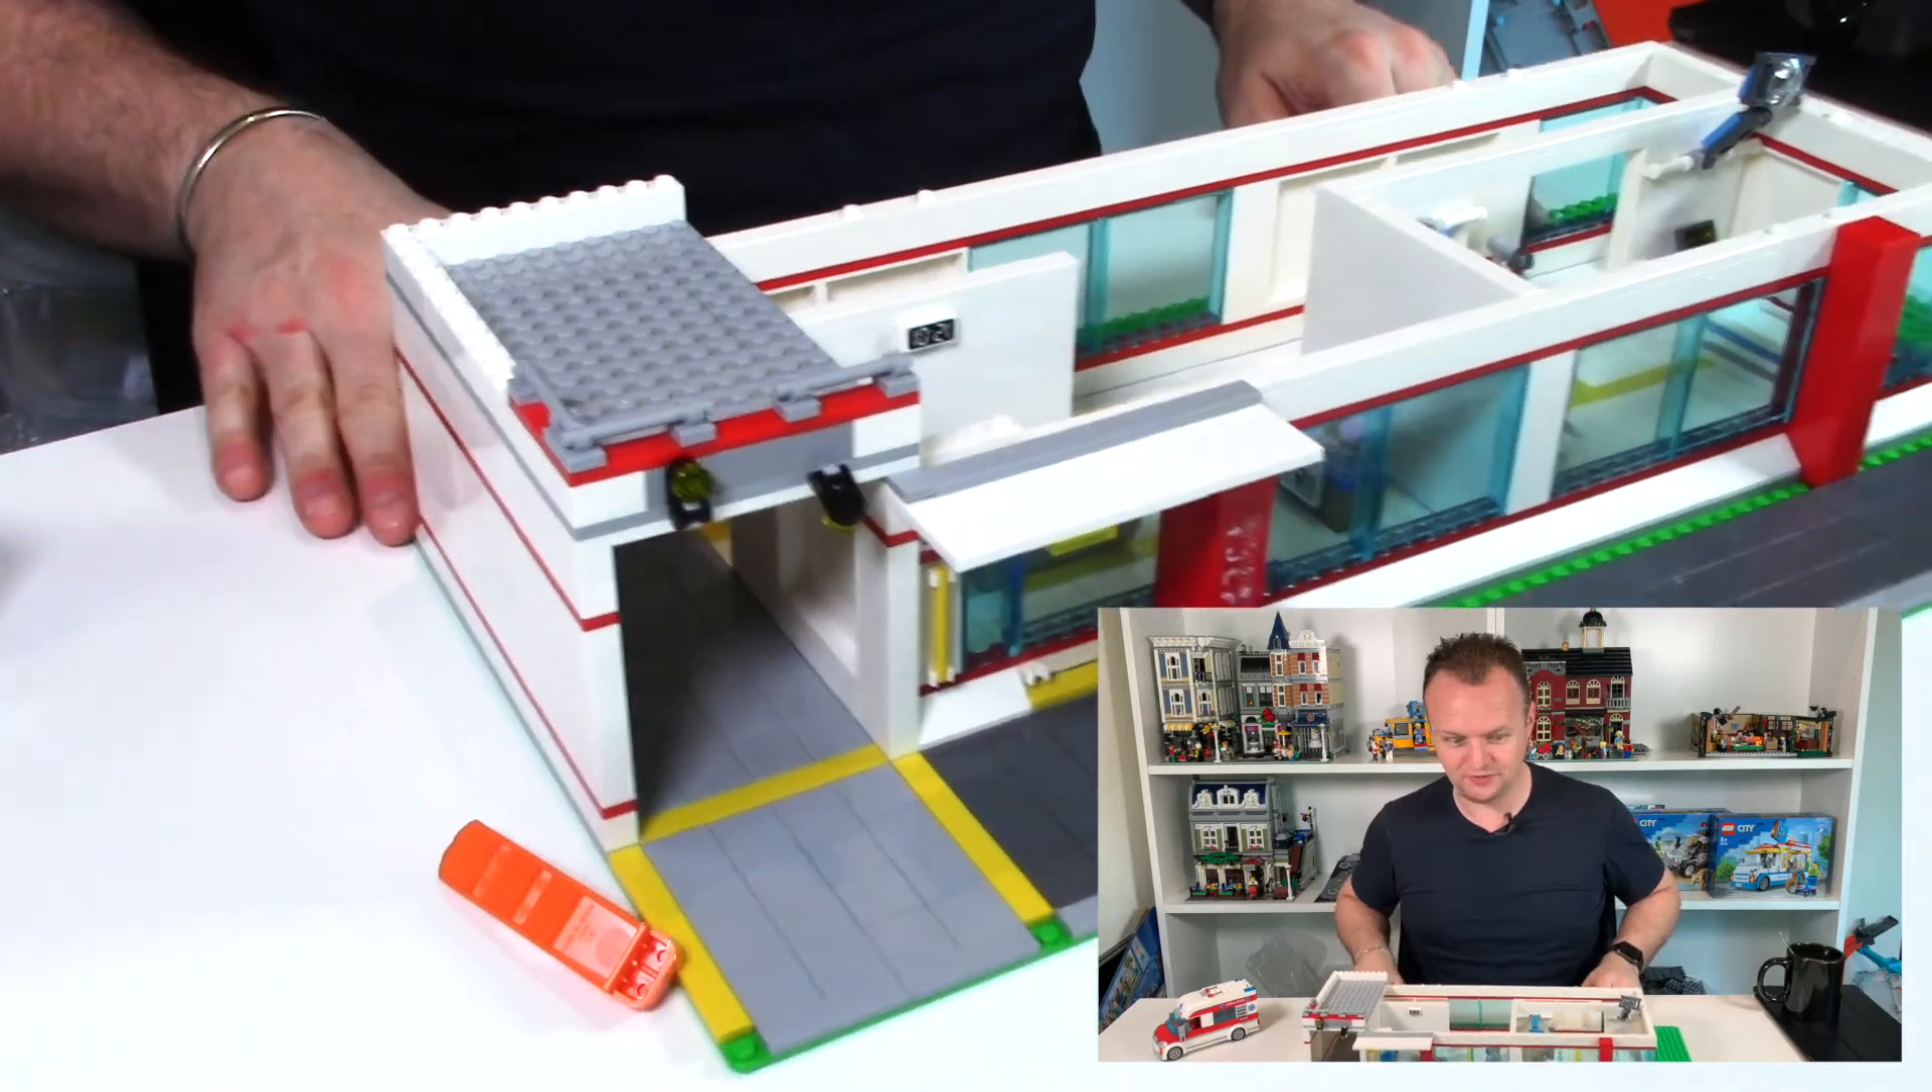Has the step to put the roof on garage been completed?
Yes.